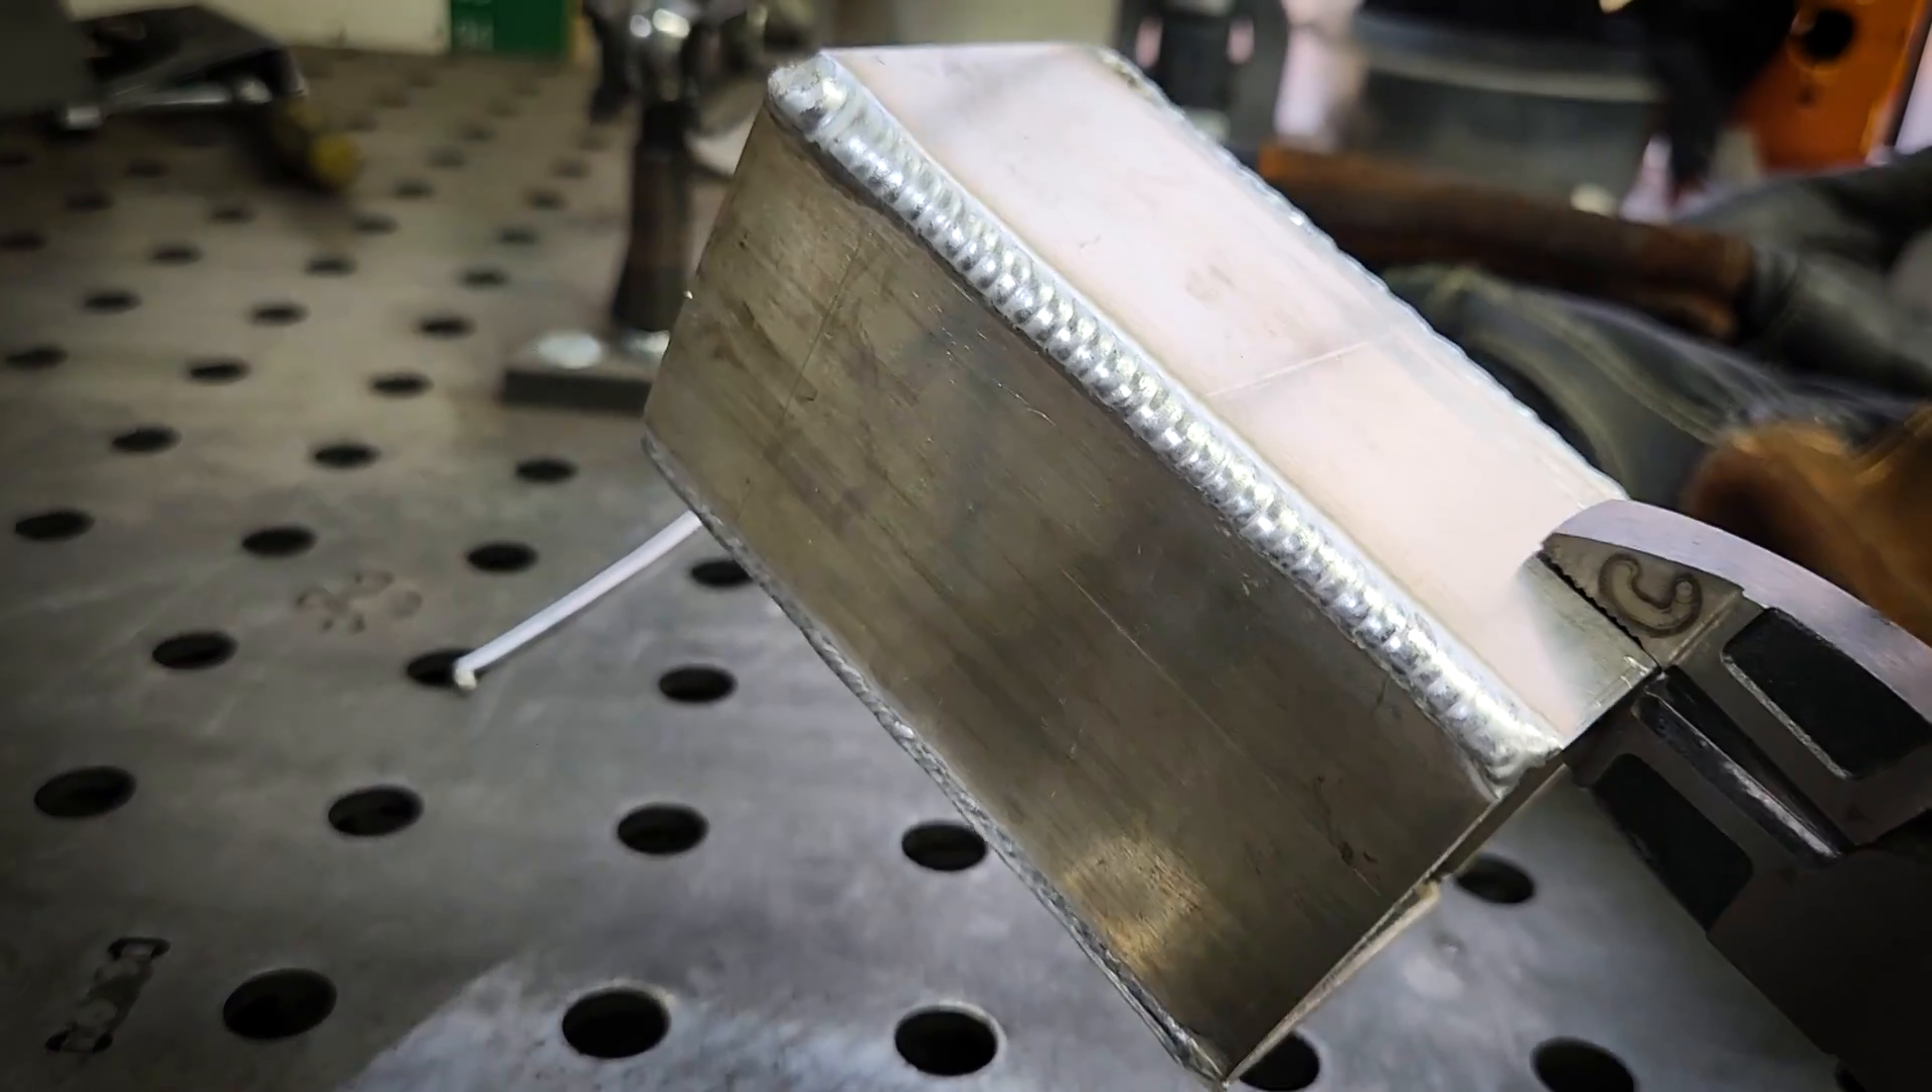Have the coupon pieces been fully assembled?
Yes.